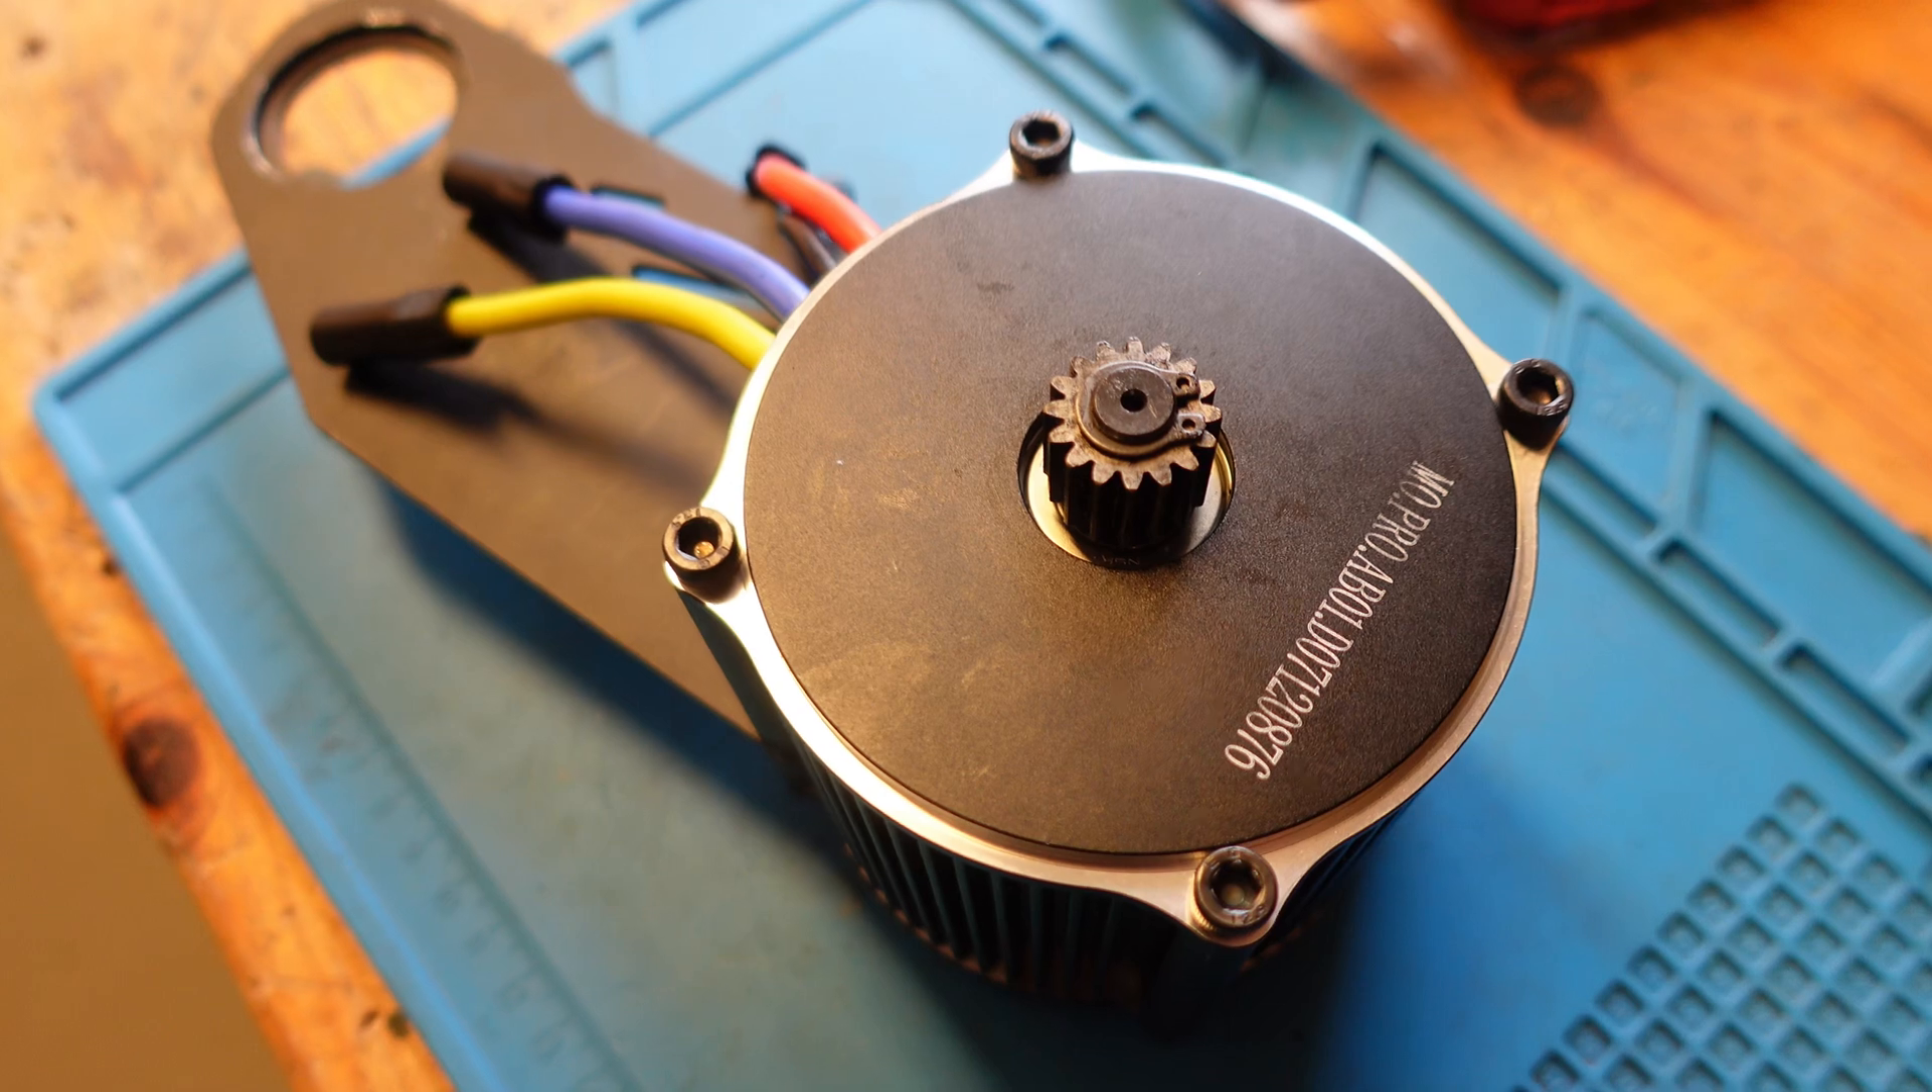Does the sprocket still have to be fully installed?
No.